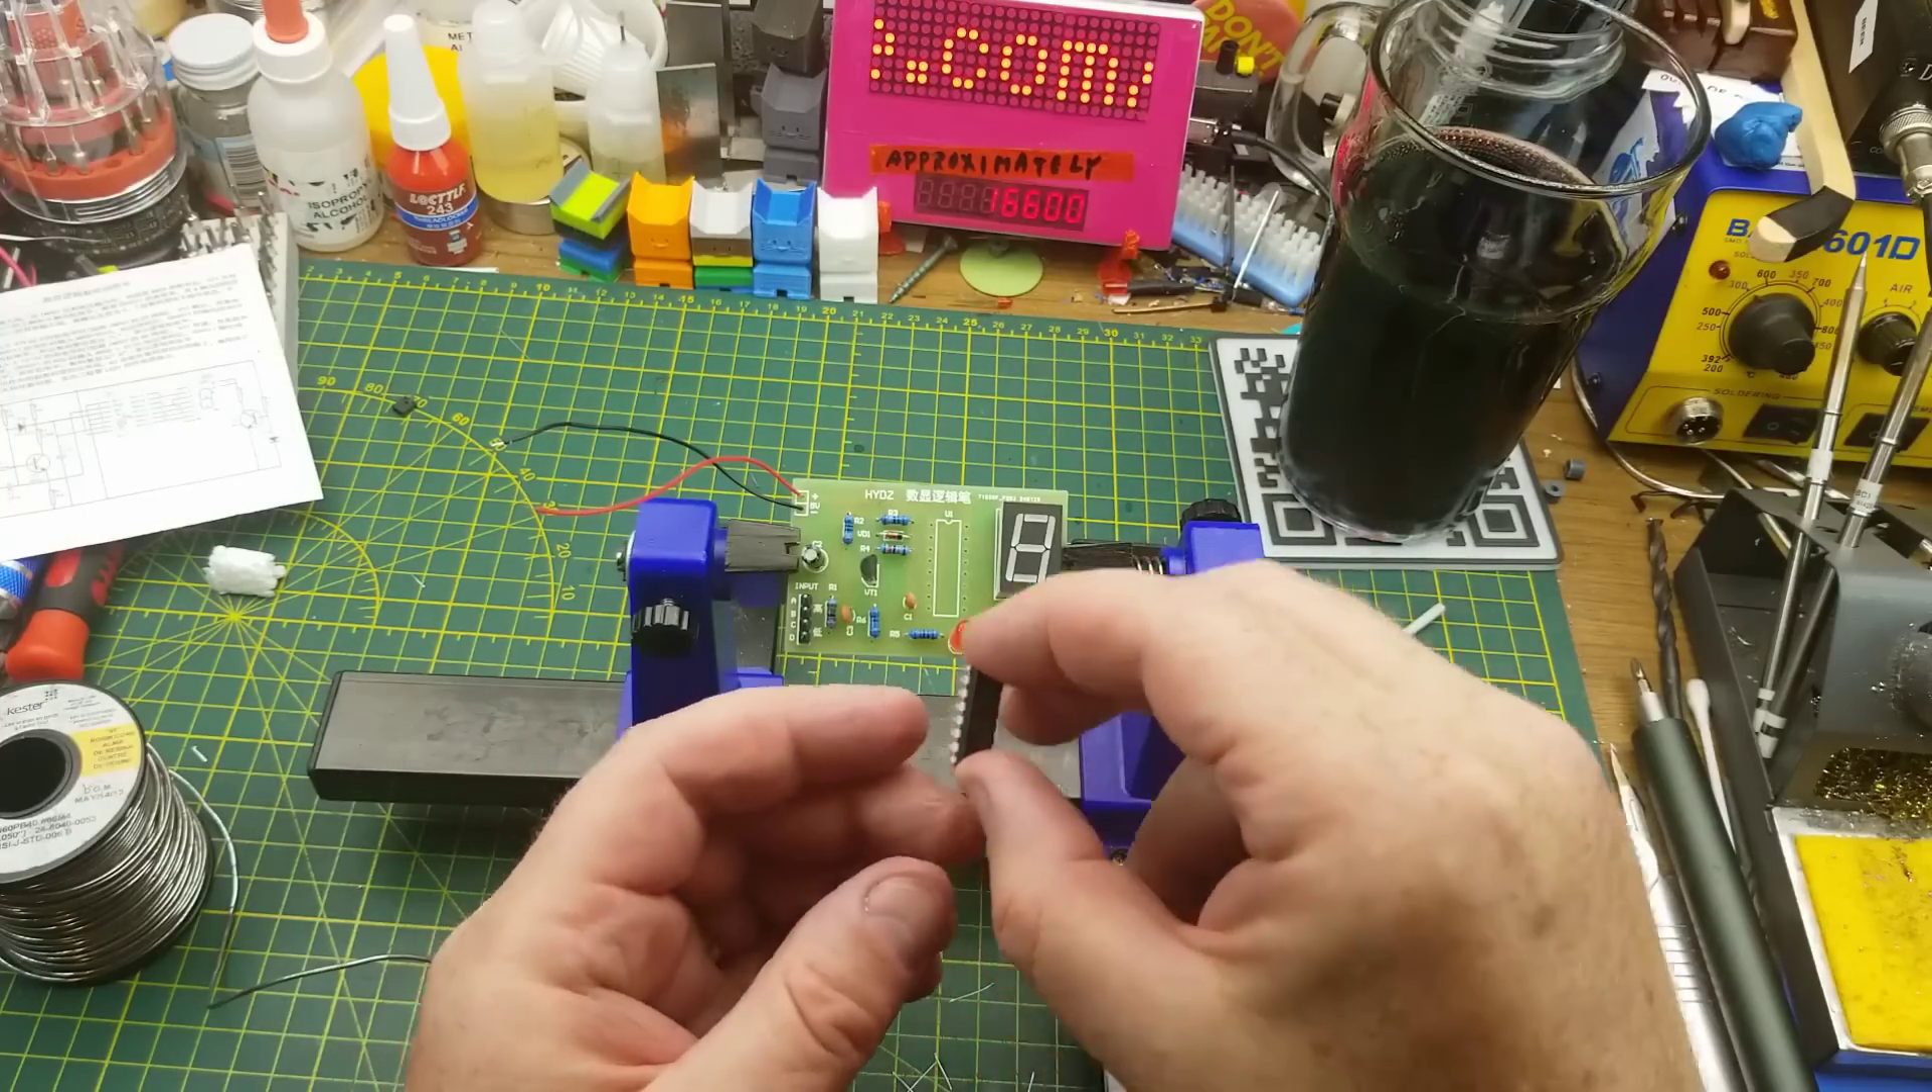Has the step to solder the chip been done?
No.